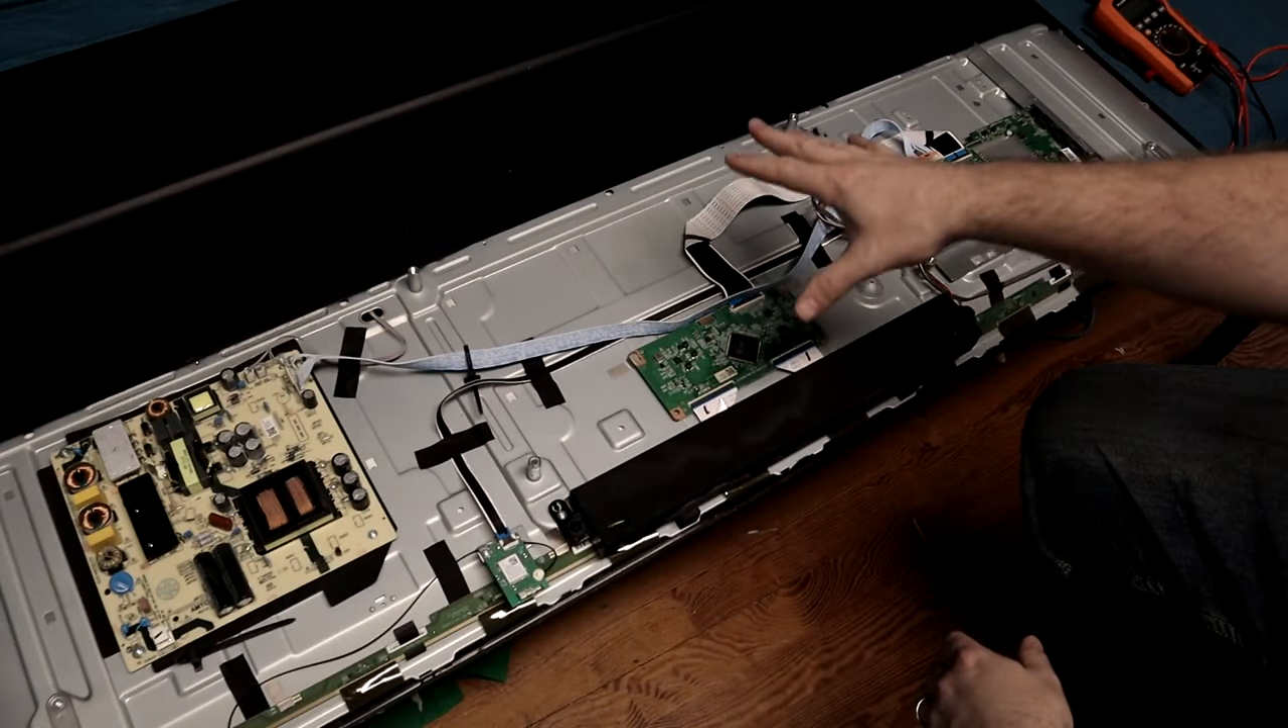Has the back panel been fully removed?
Yes.